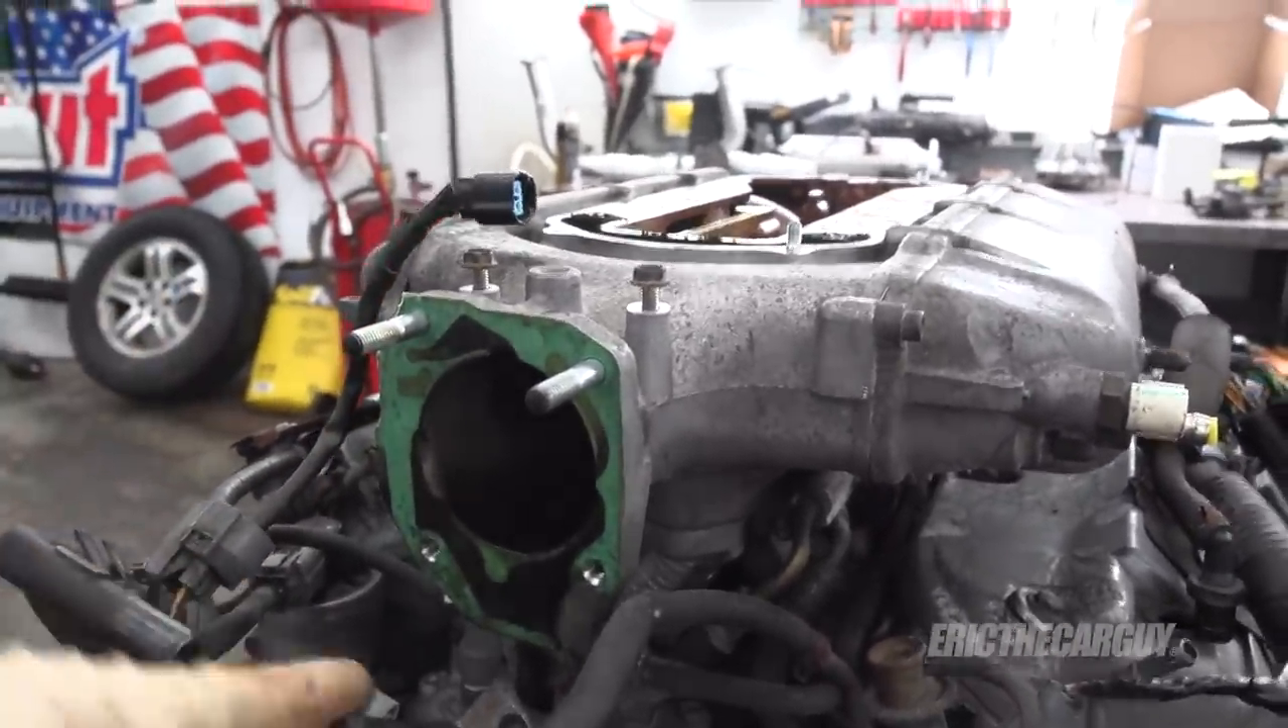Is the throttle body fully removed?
Yes.